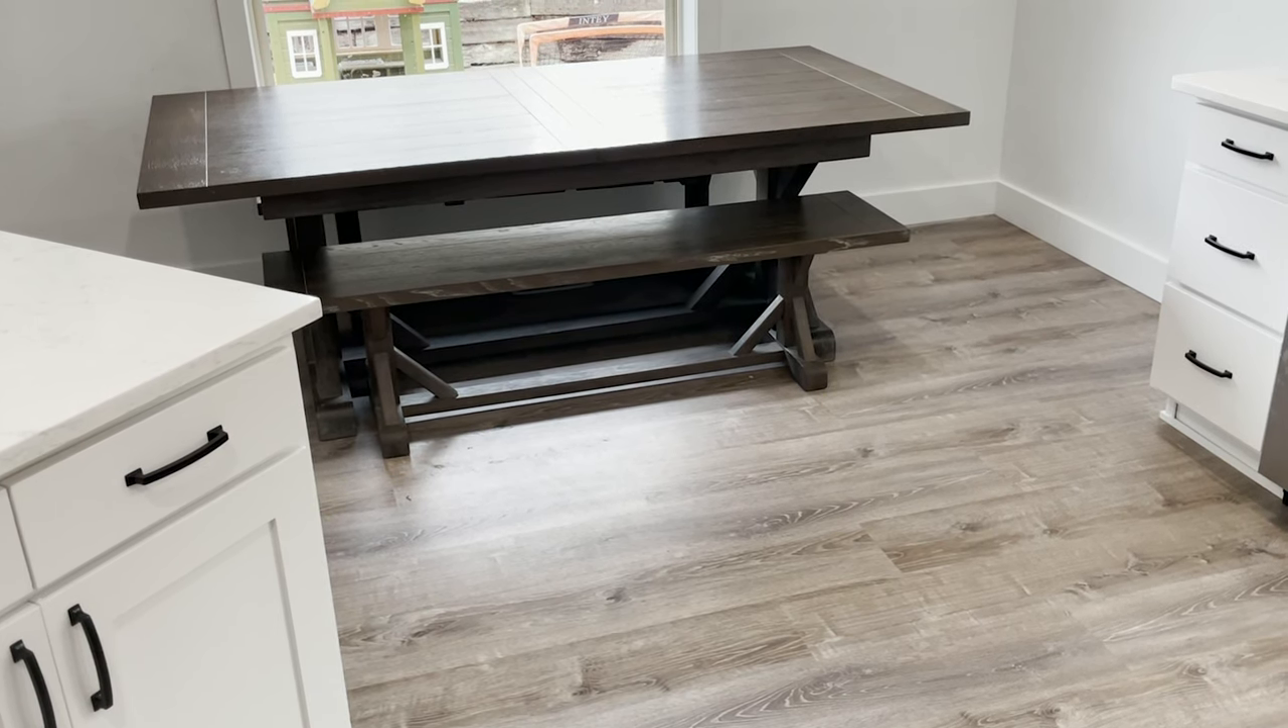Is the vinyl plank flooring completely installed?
Yes.